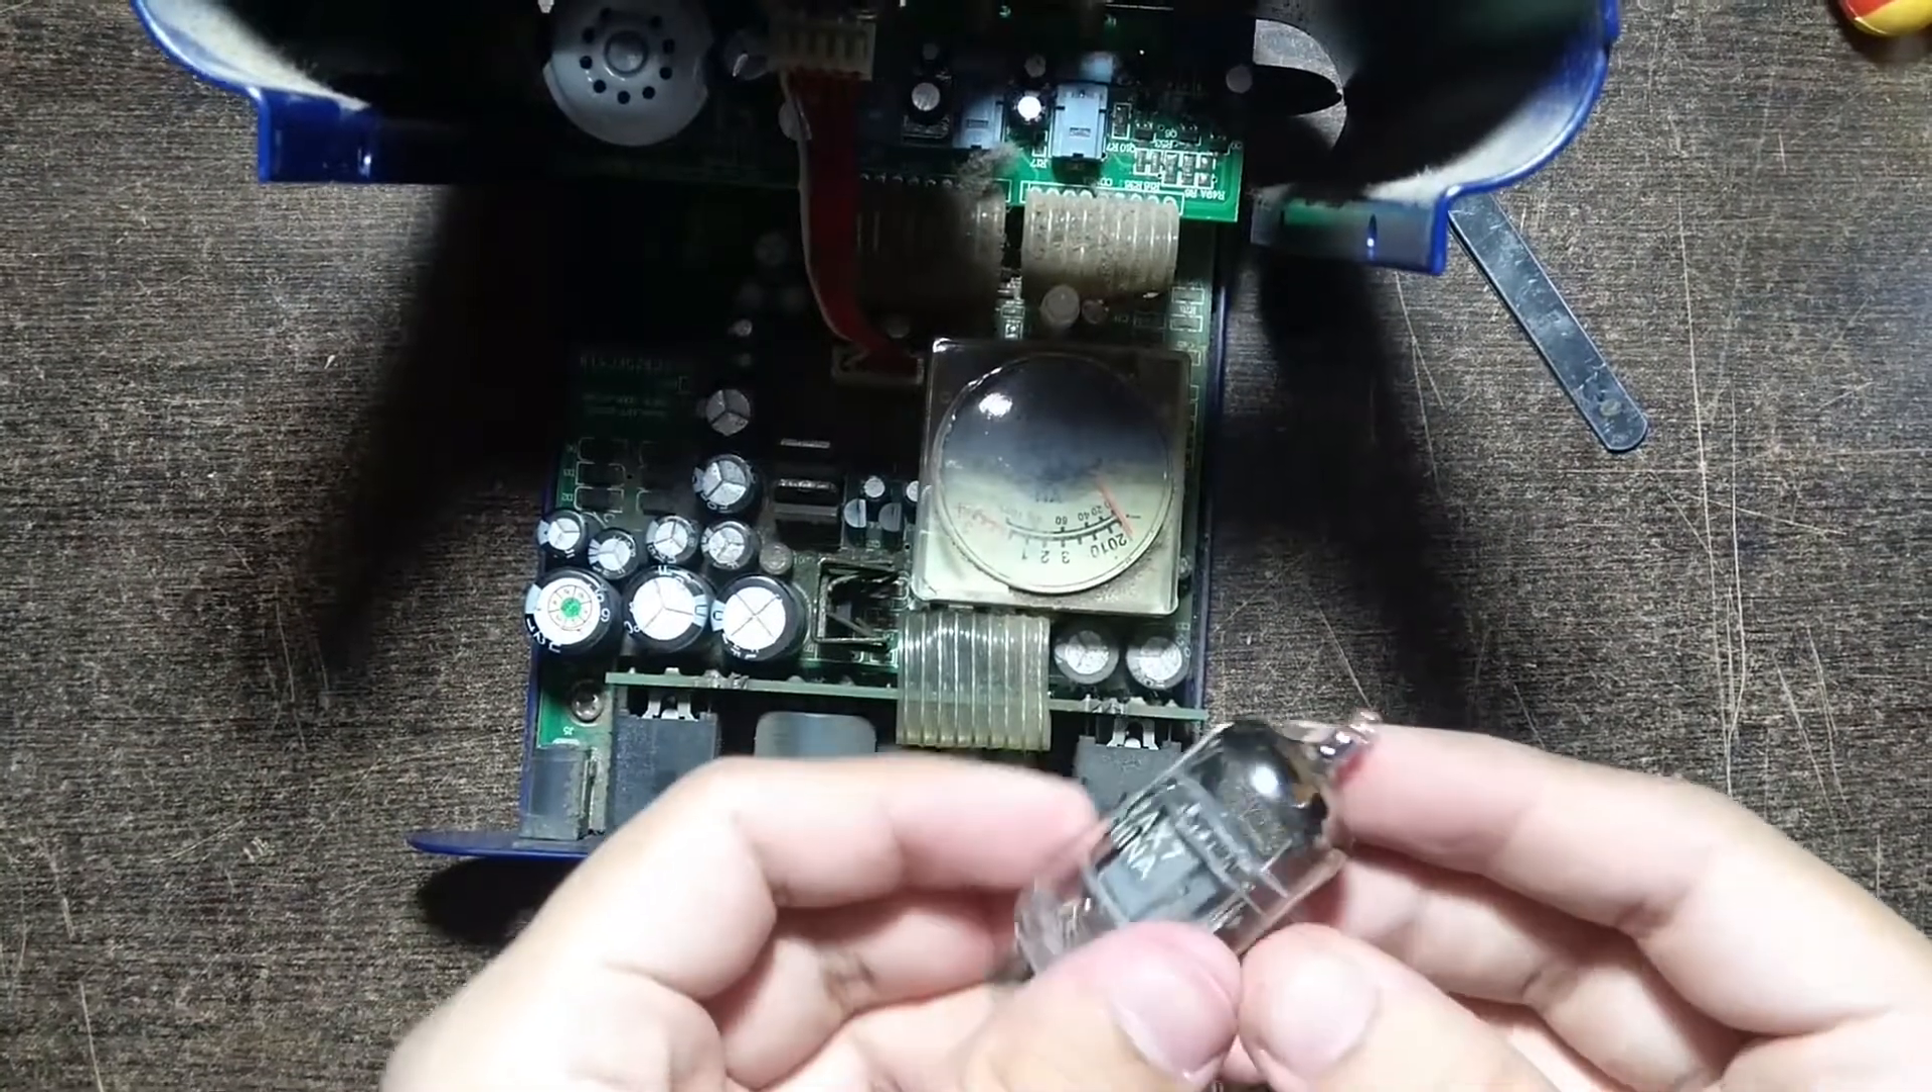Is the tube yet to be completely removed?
No.